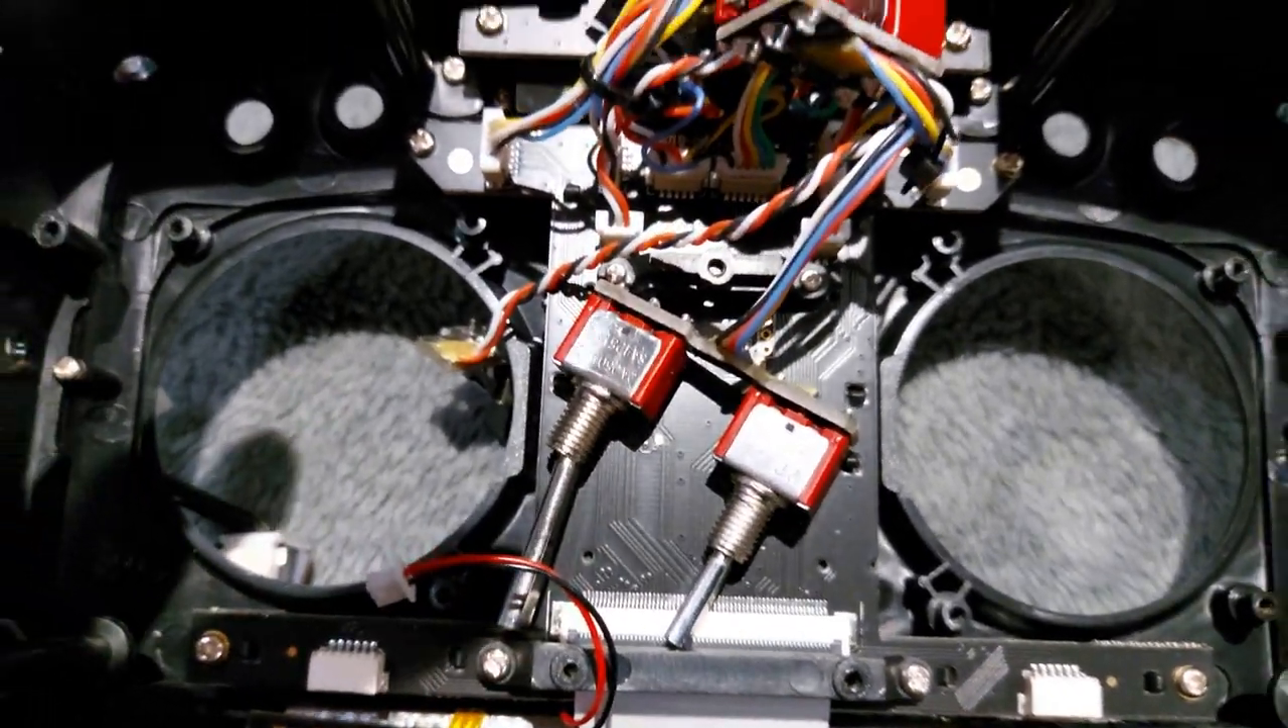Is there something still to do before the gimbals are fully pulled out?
No.